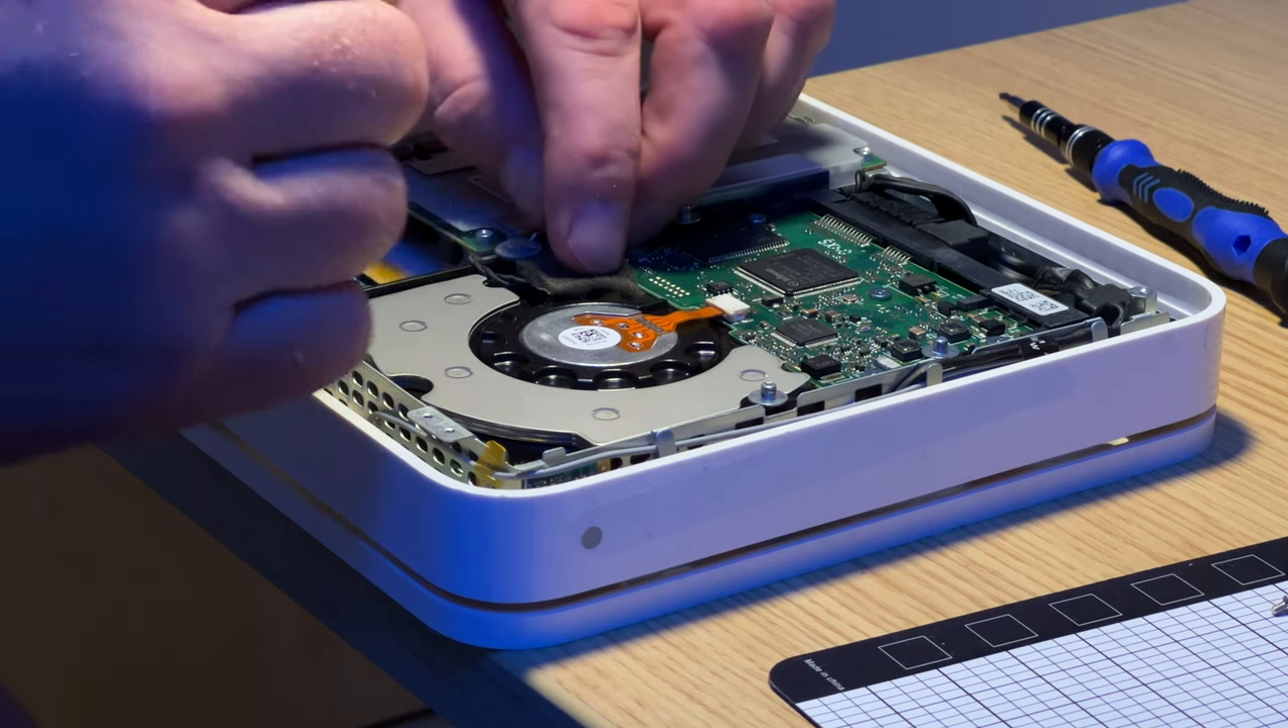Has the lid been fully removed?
Yes.